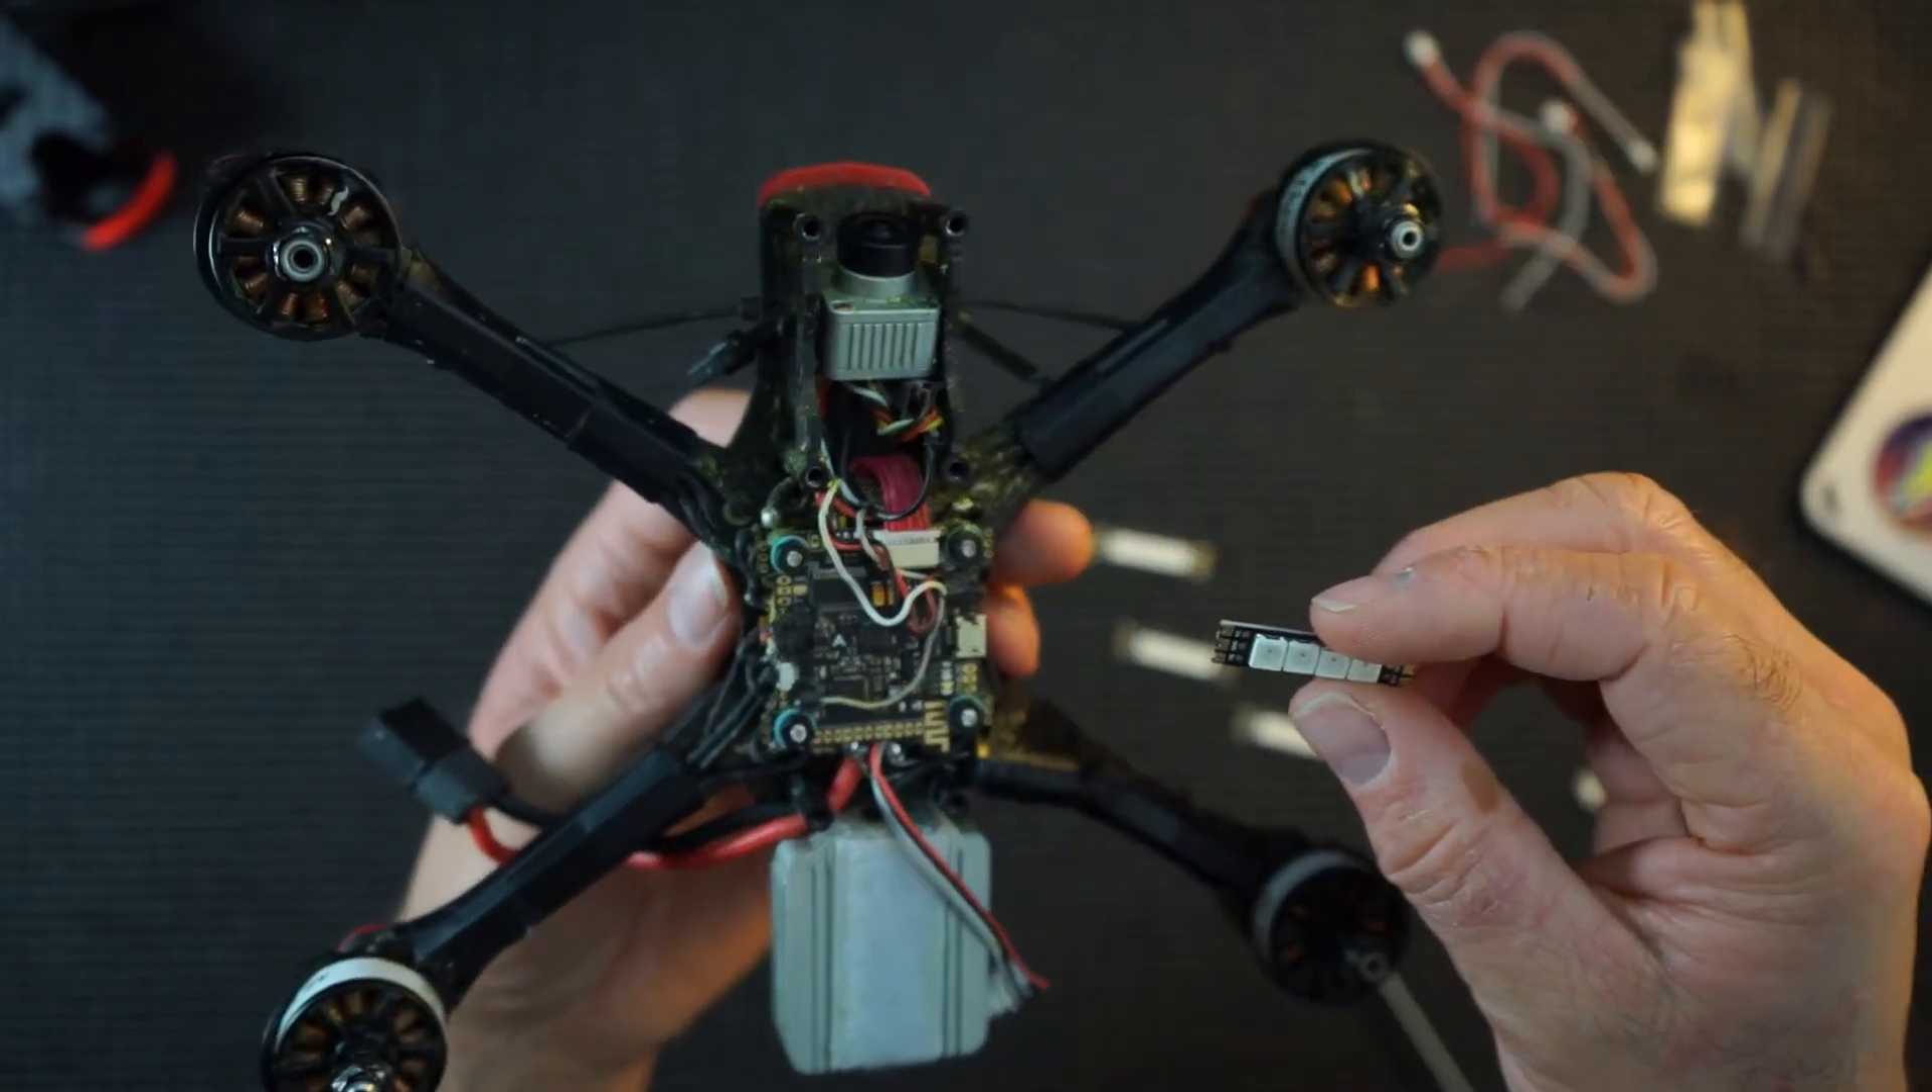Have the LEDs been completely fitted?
No.